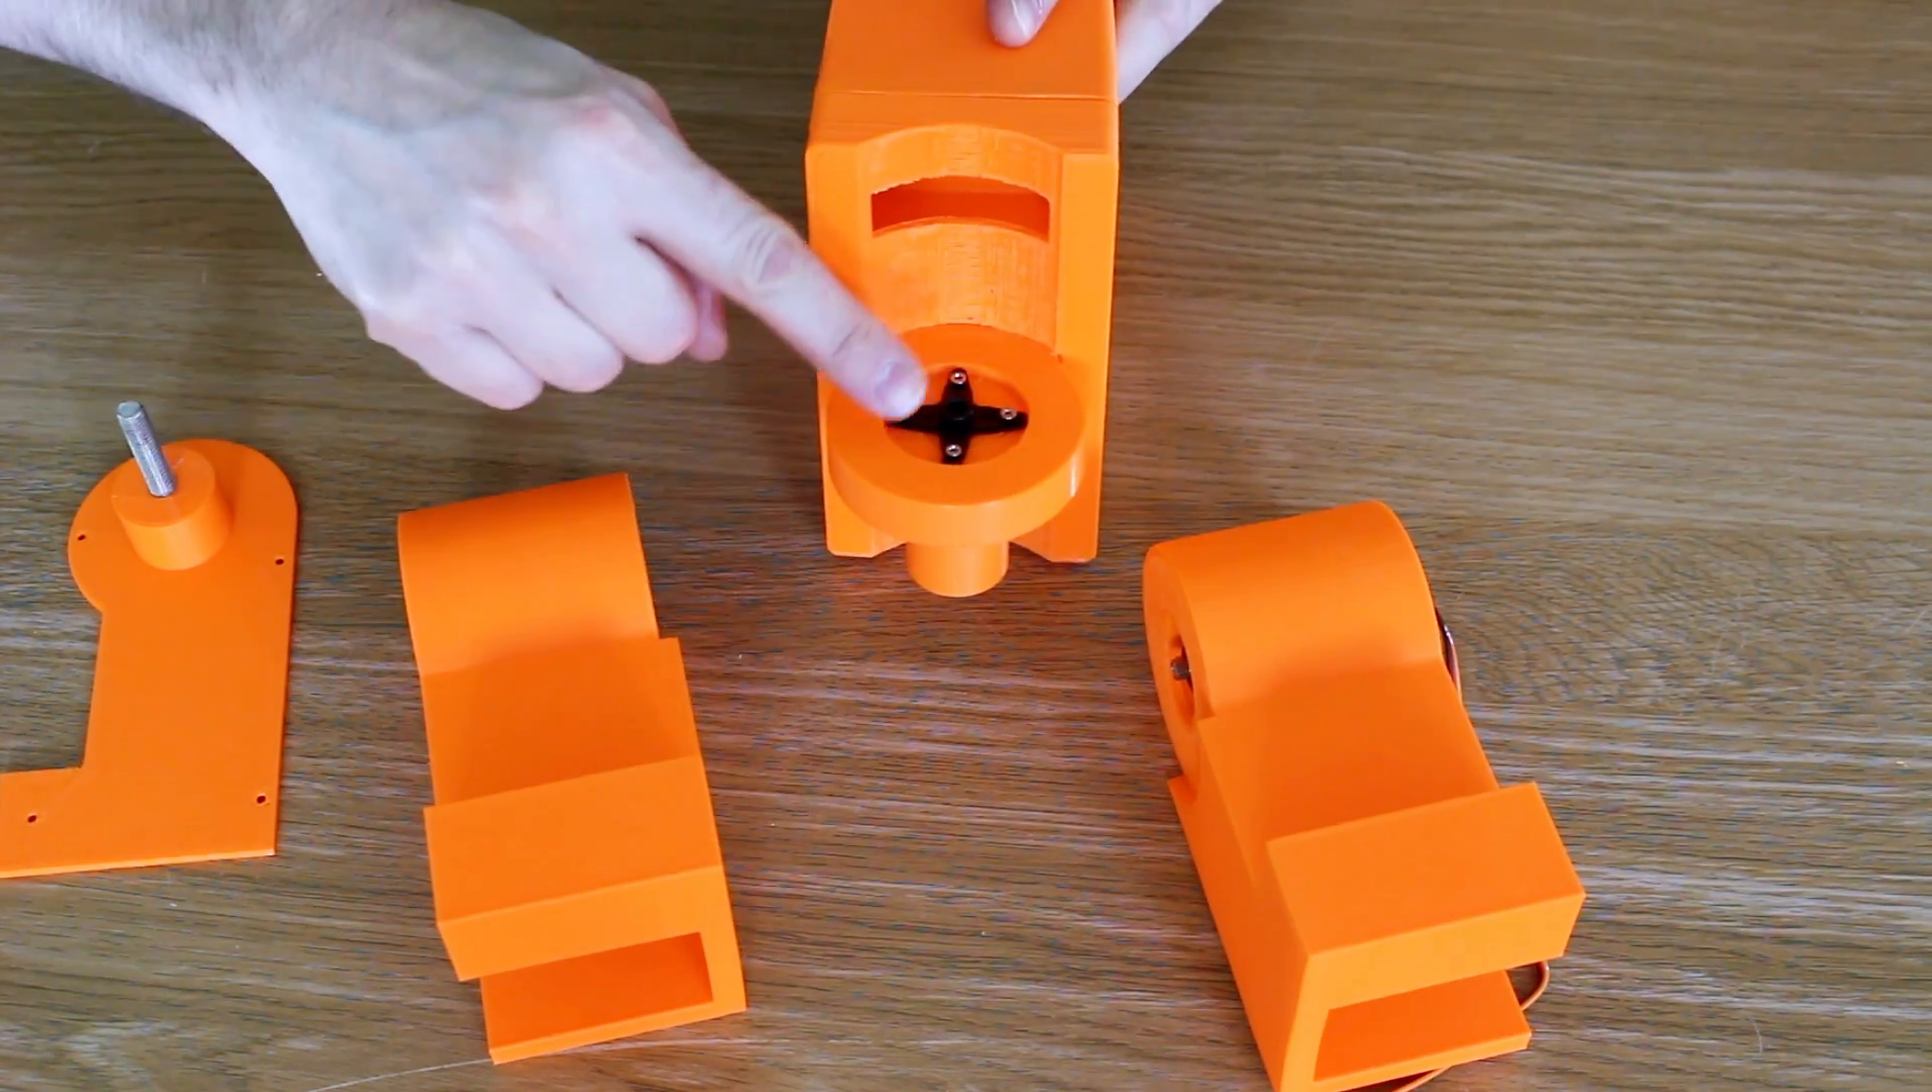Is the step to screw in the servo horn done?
Yes.